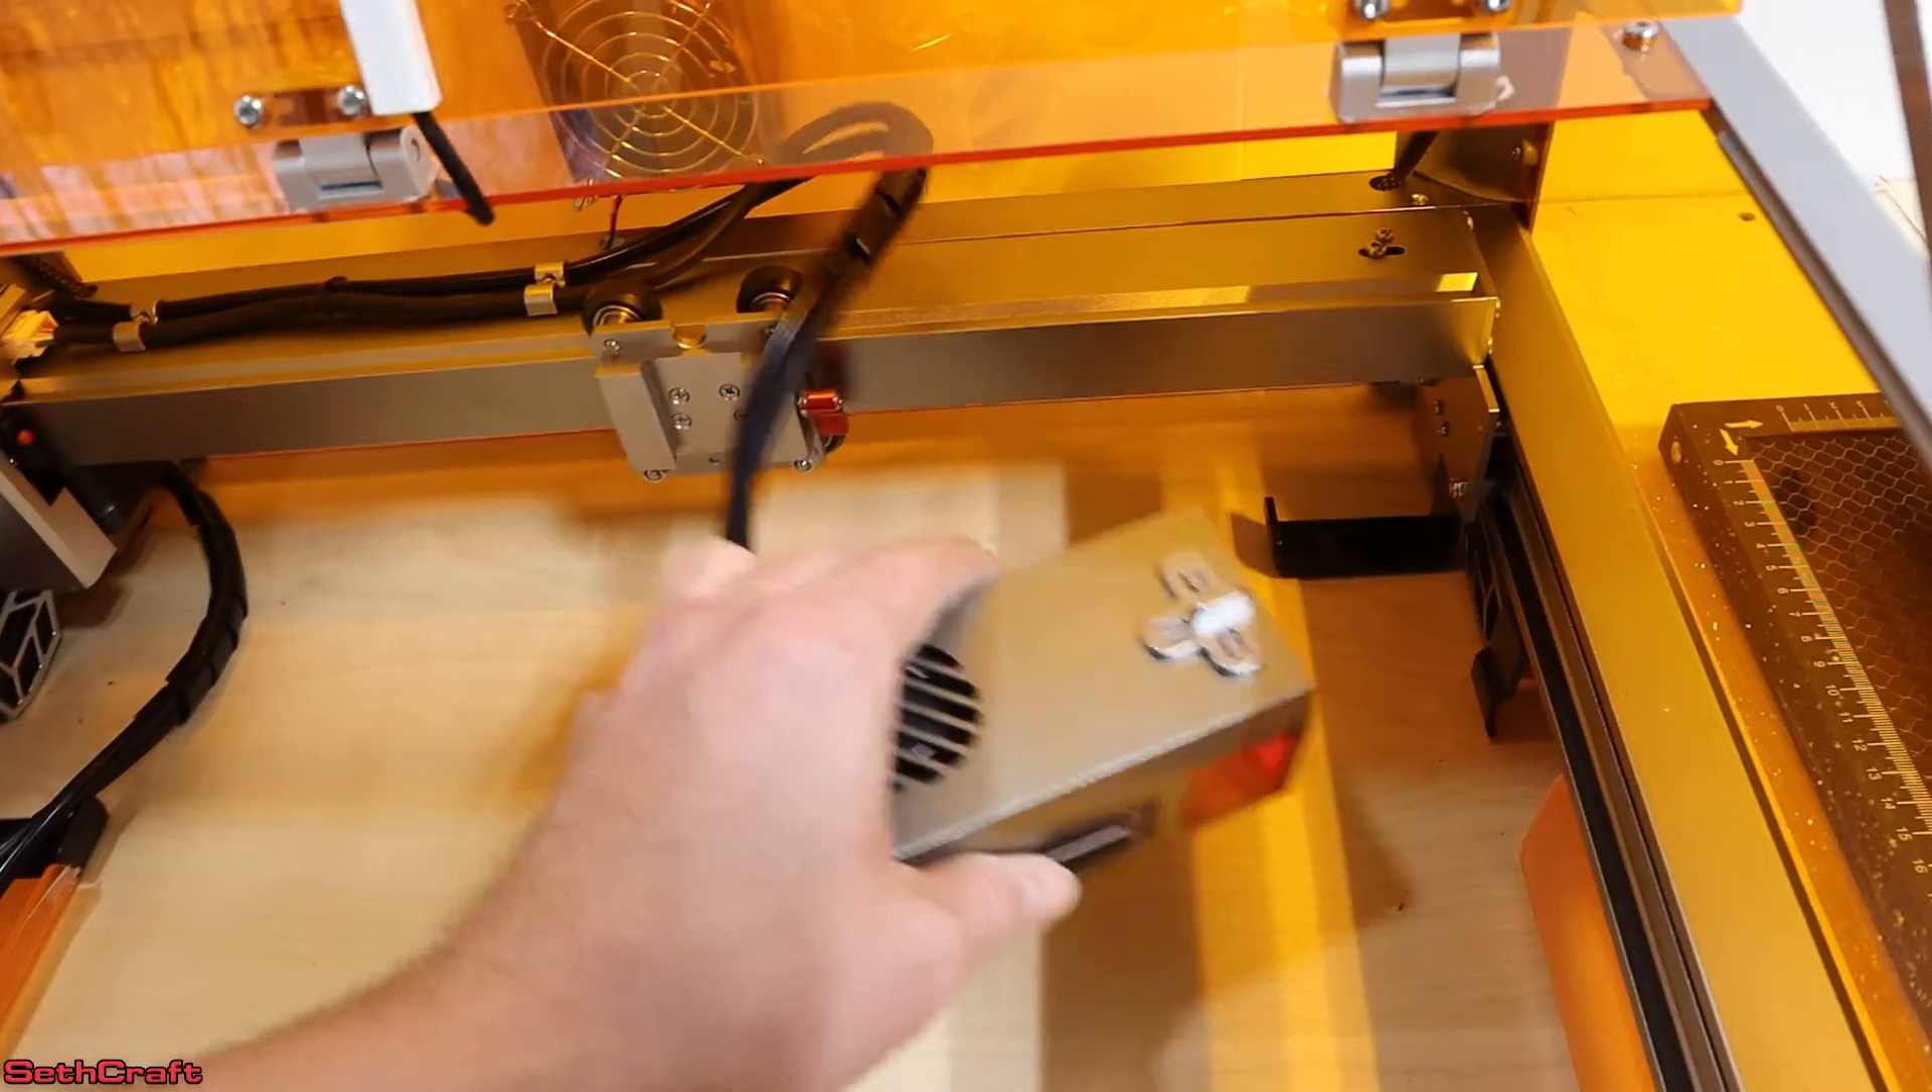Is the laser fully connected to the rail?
No.